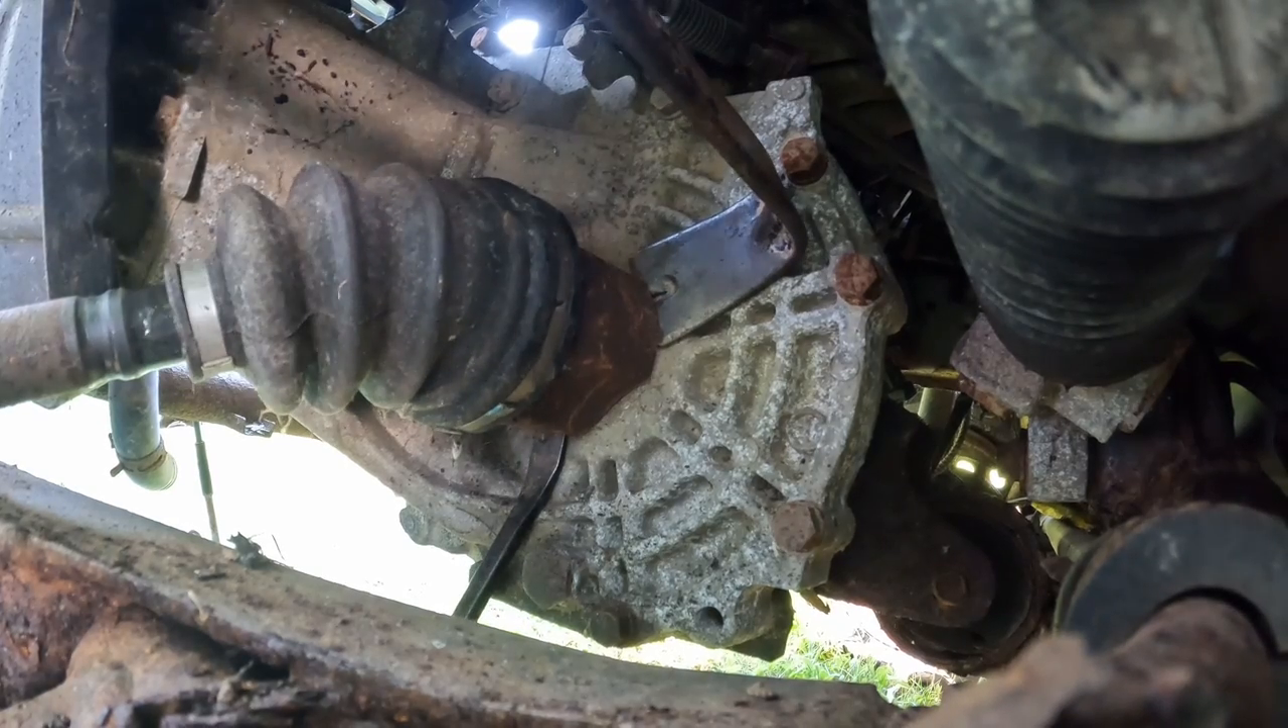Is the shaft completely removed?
No.